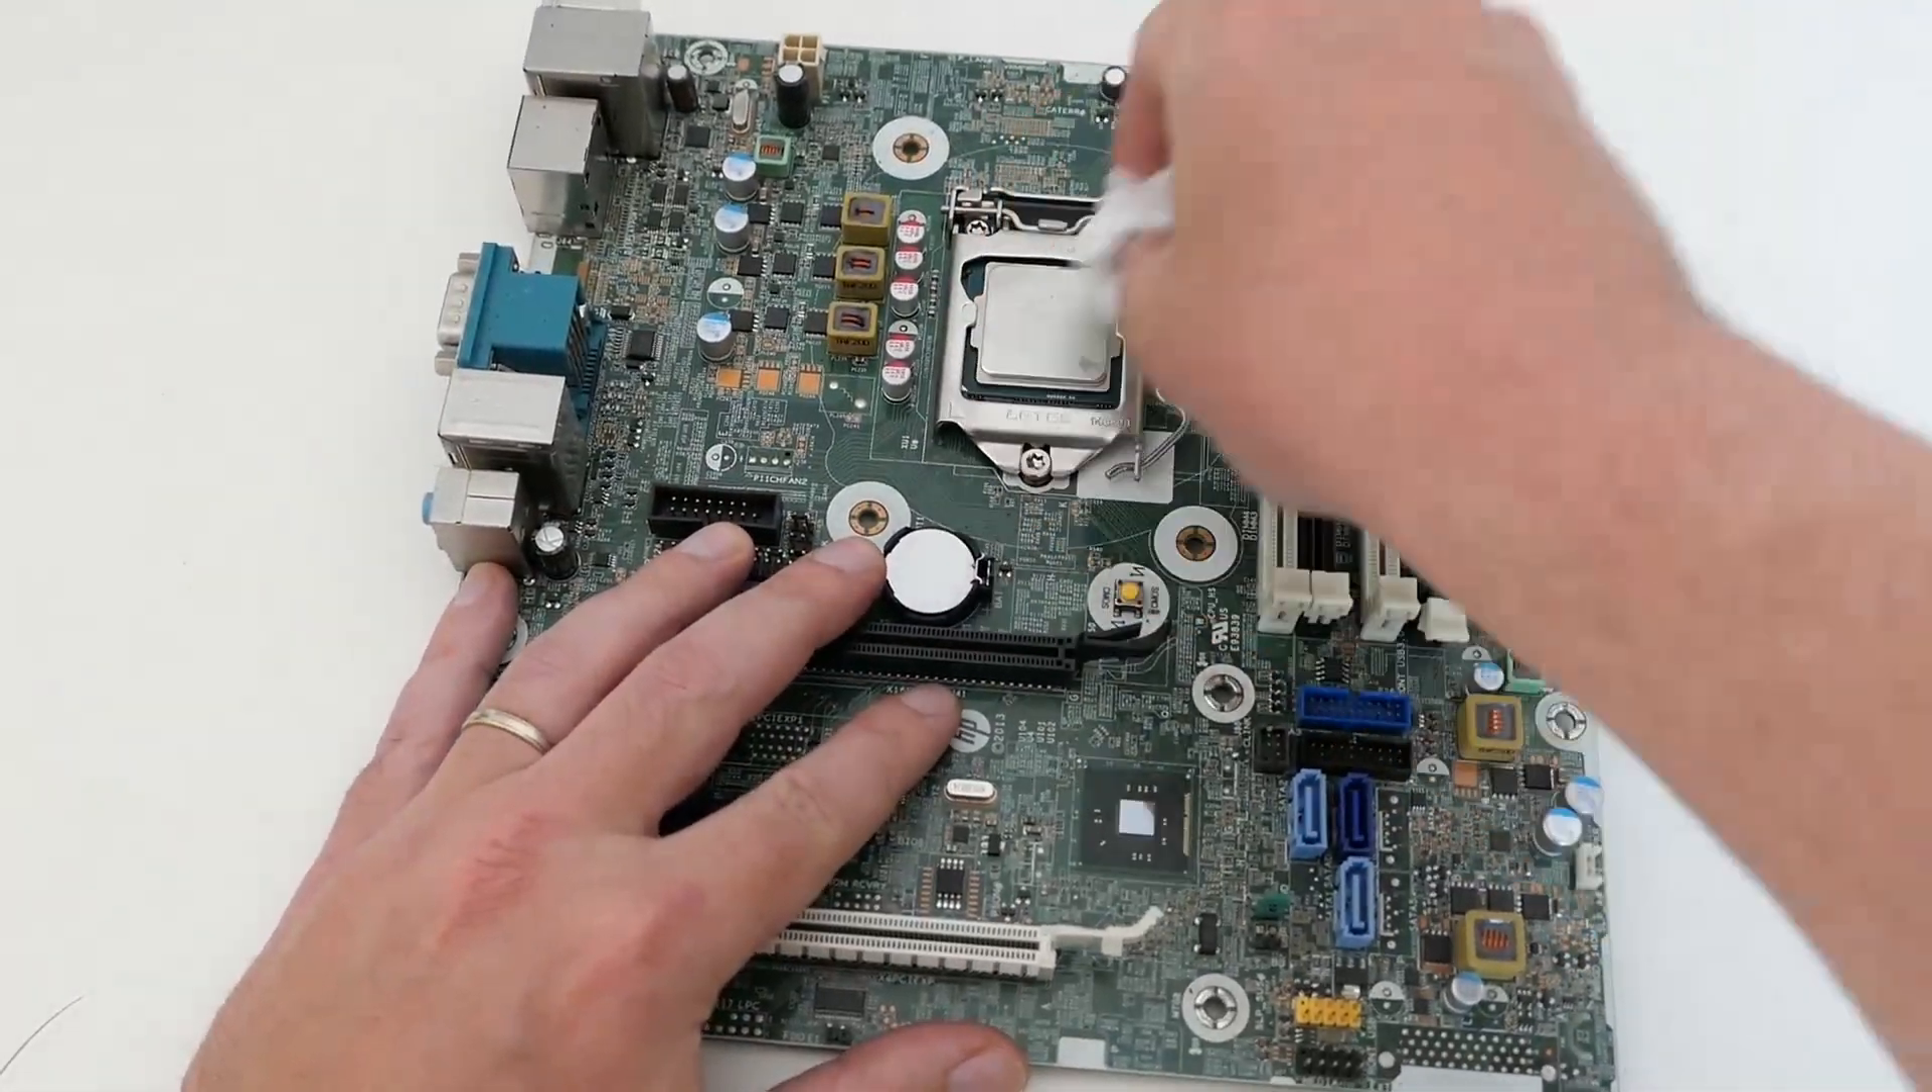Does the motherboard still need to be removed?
No.